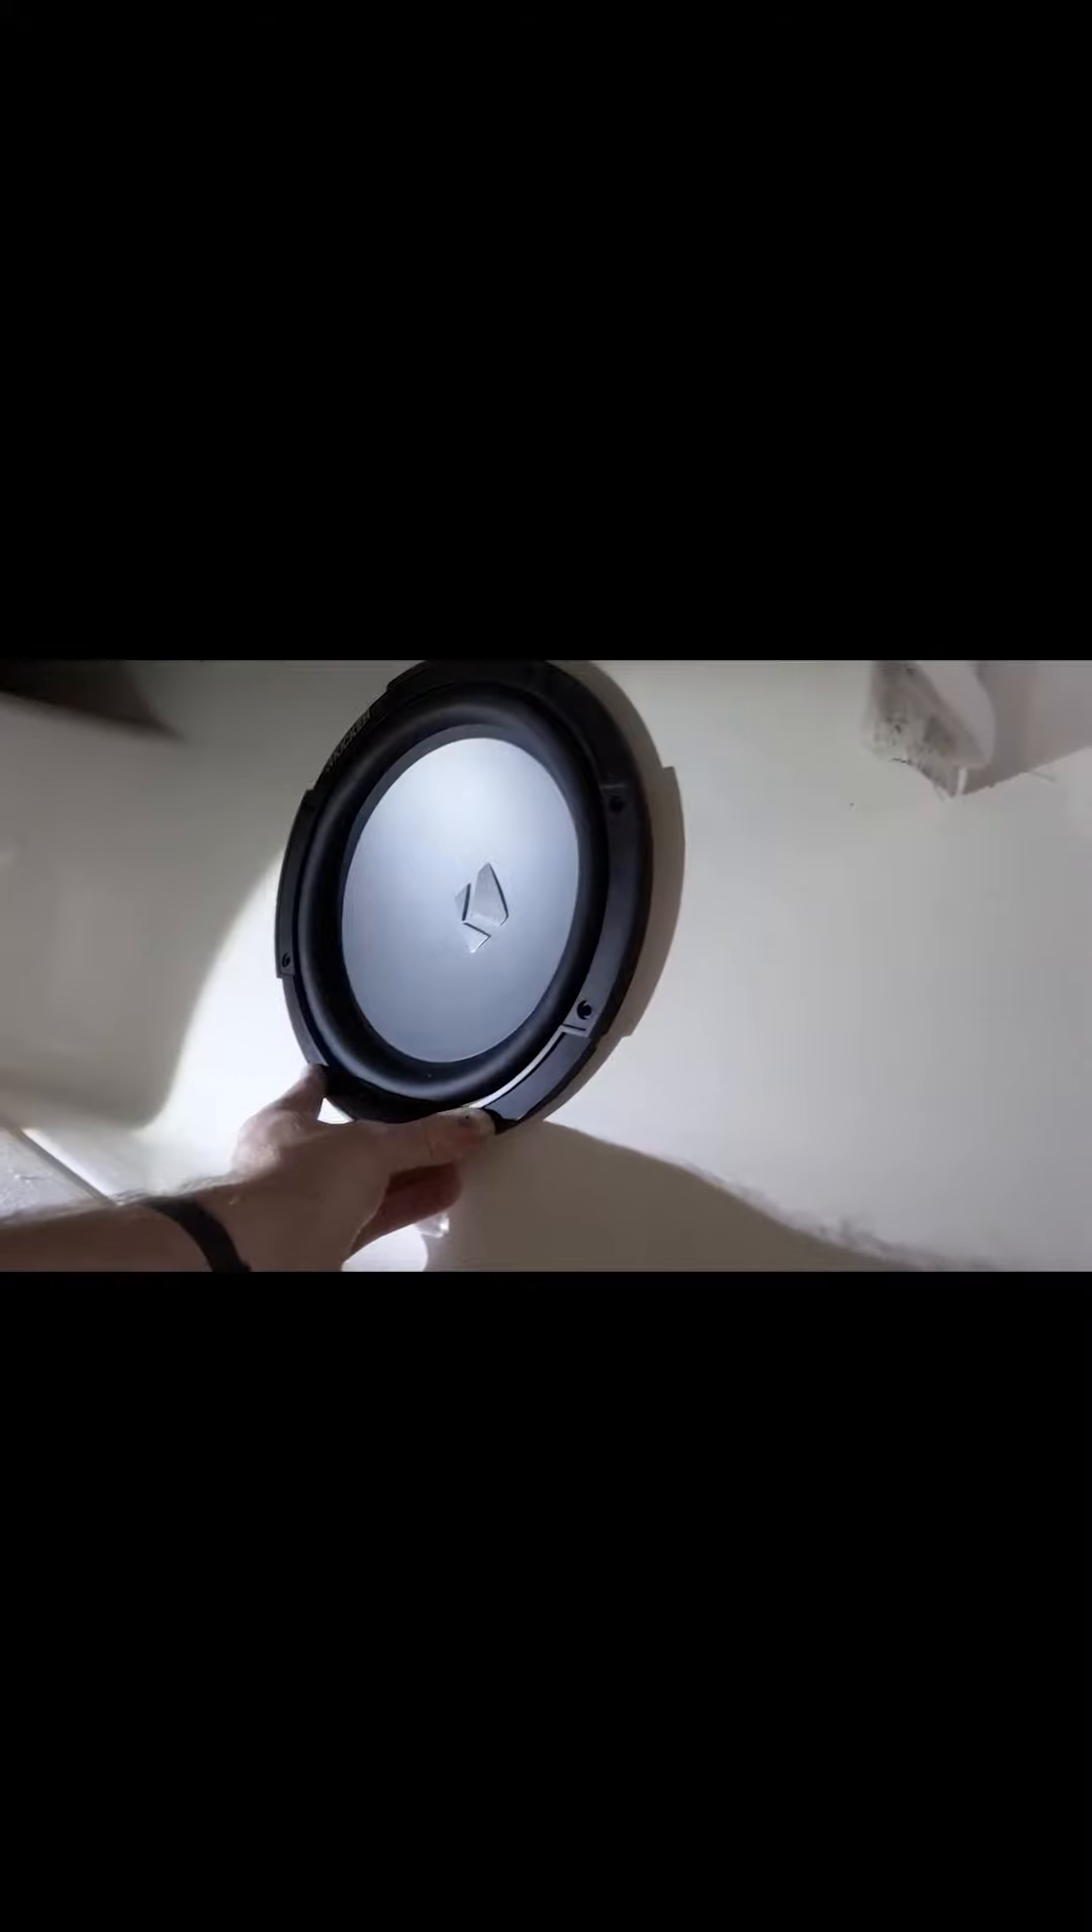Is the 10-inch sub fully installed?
No.